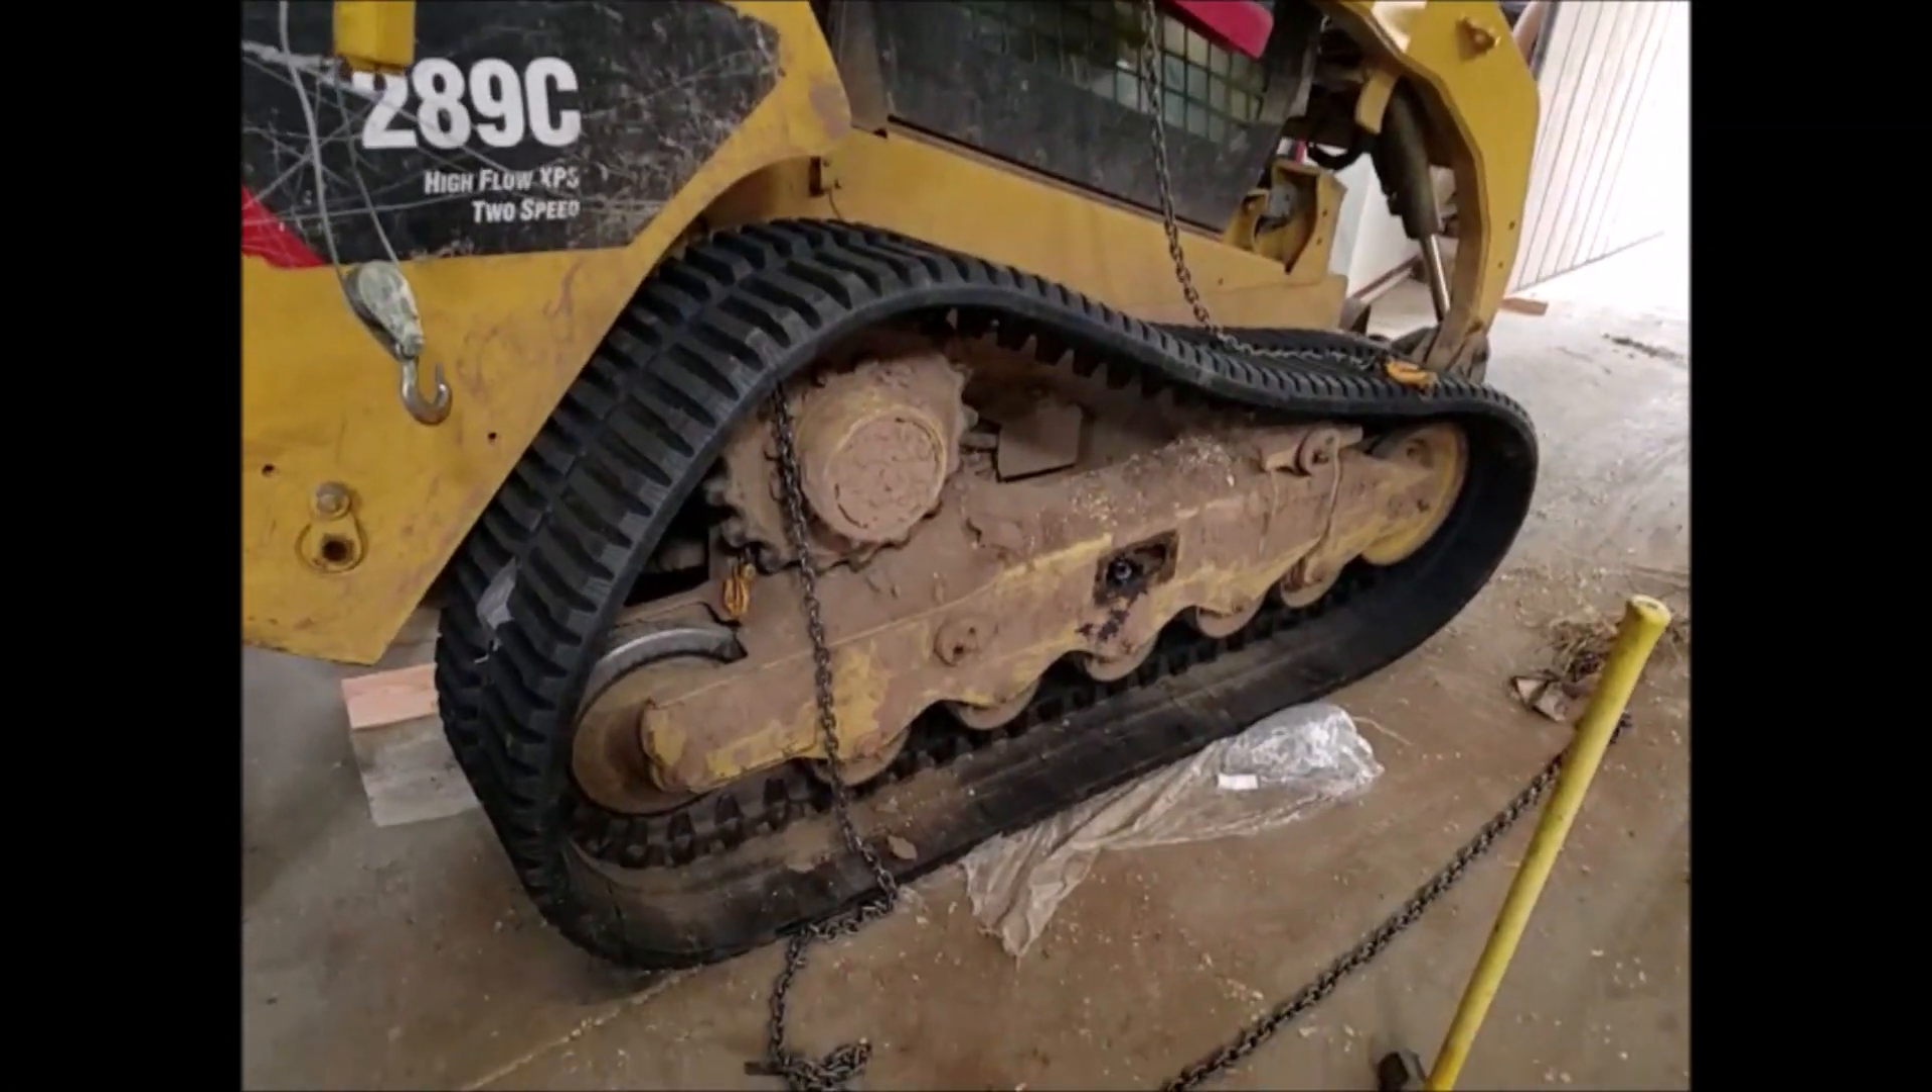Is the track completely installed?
No.